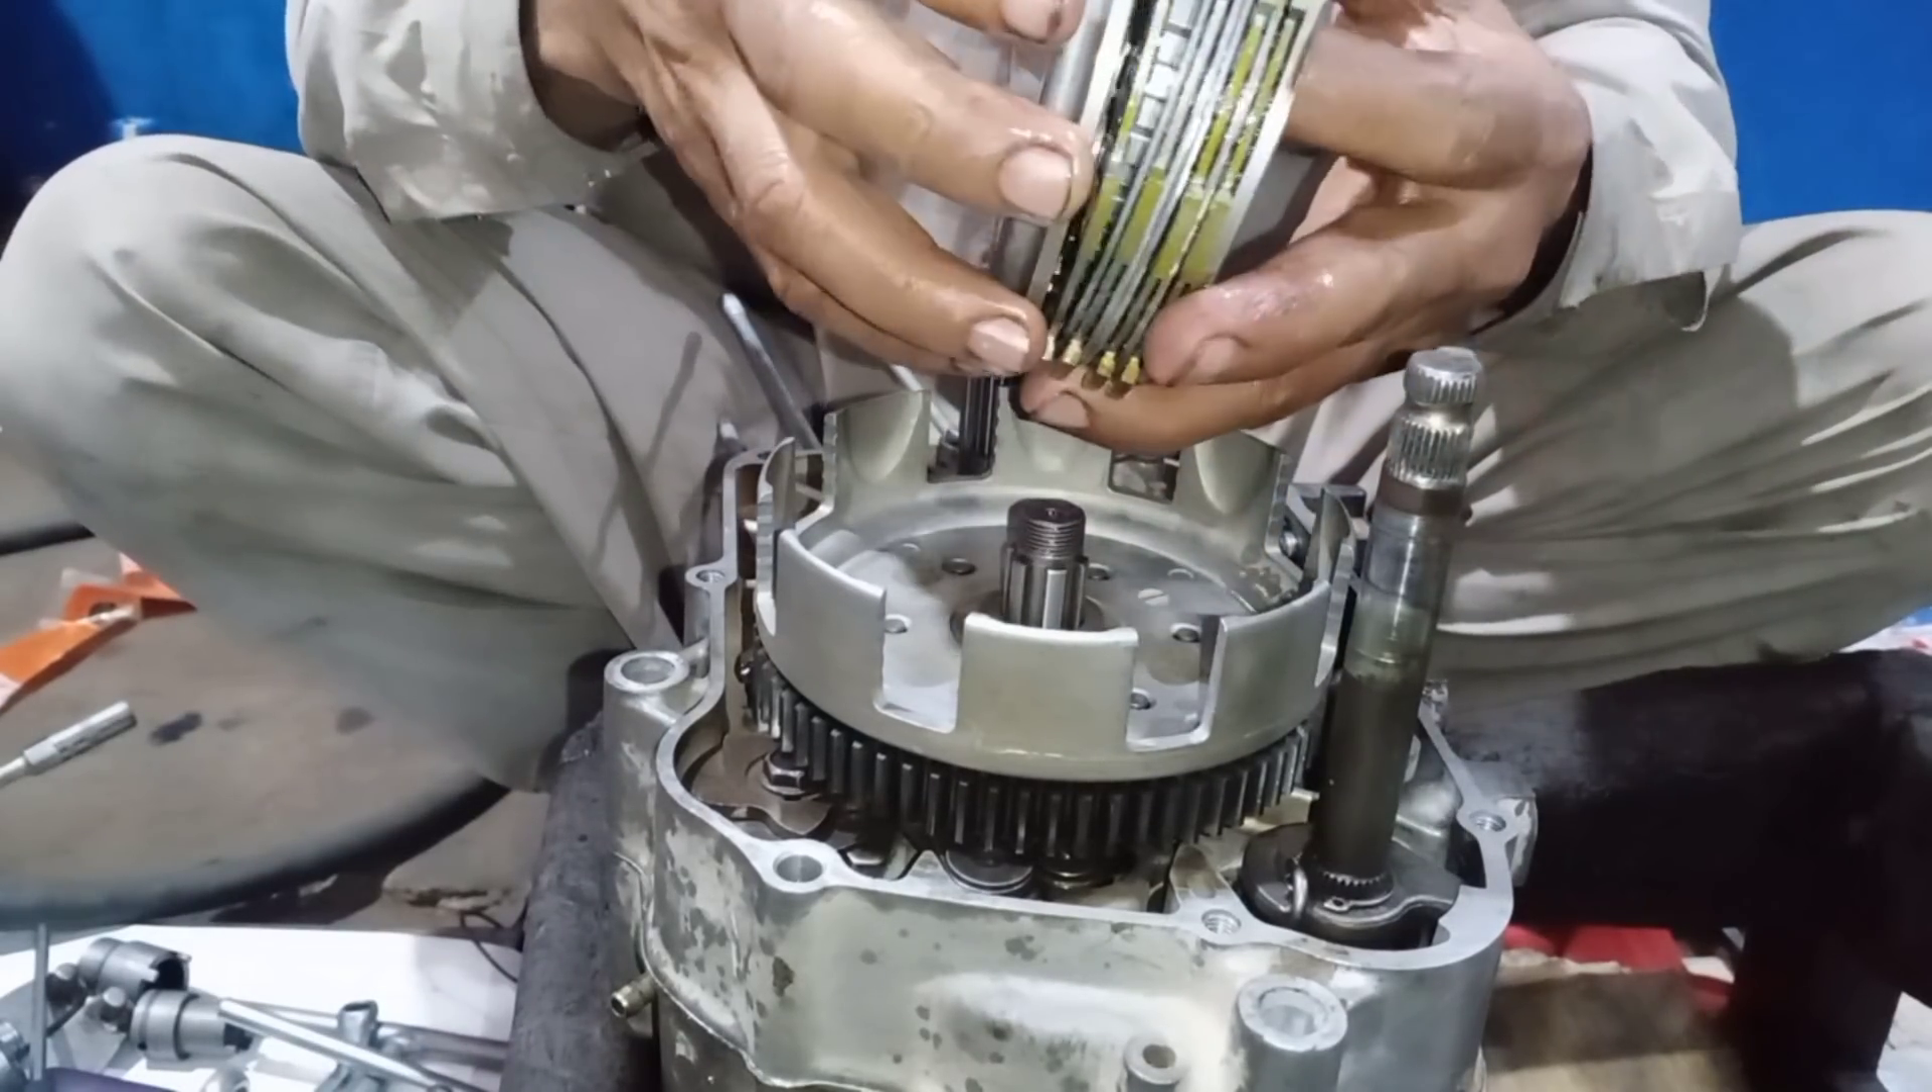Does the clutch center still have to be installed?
Yes.